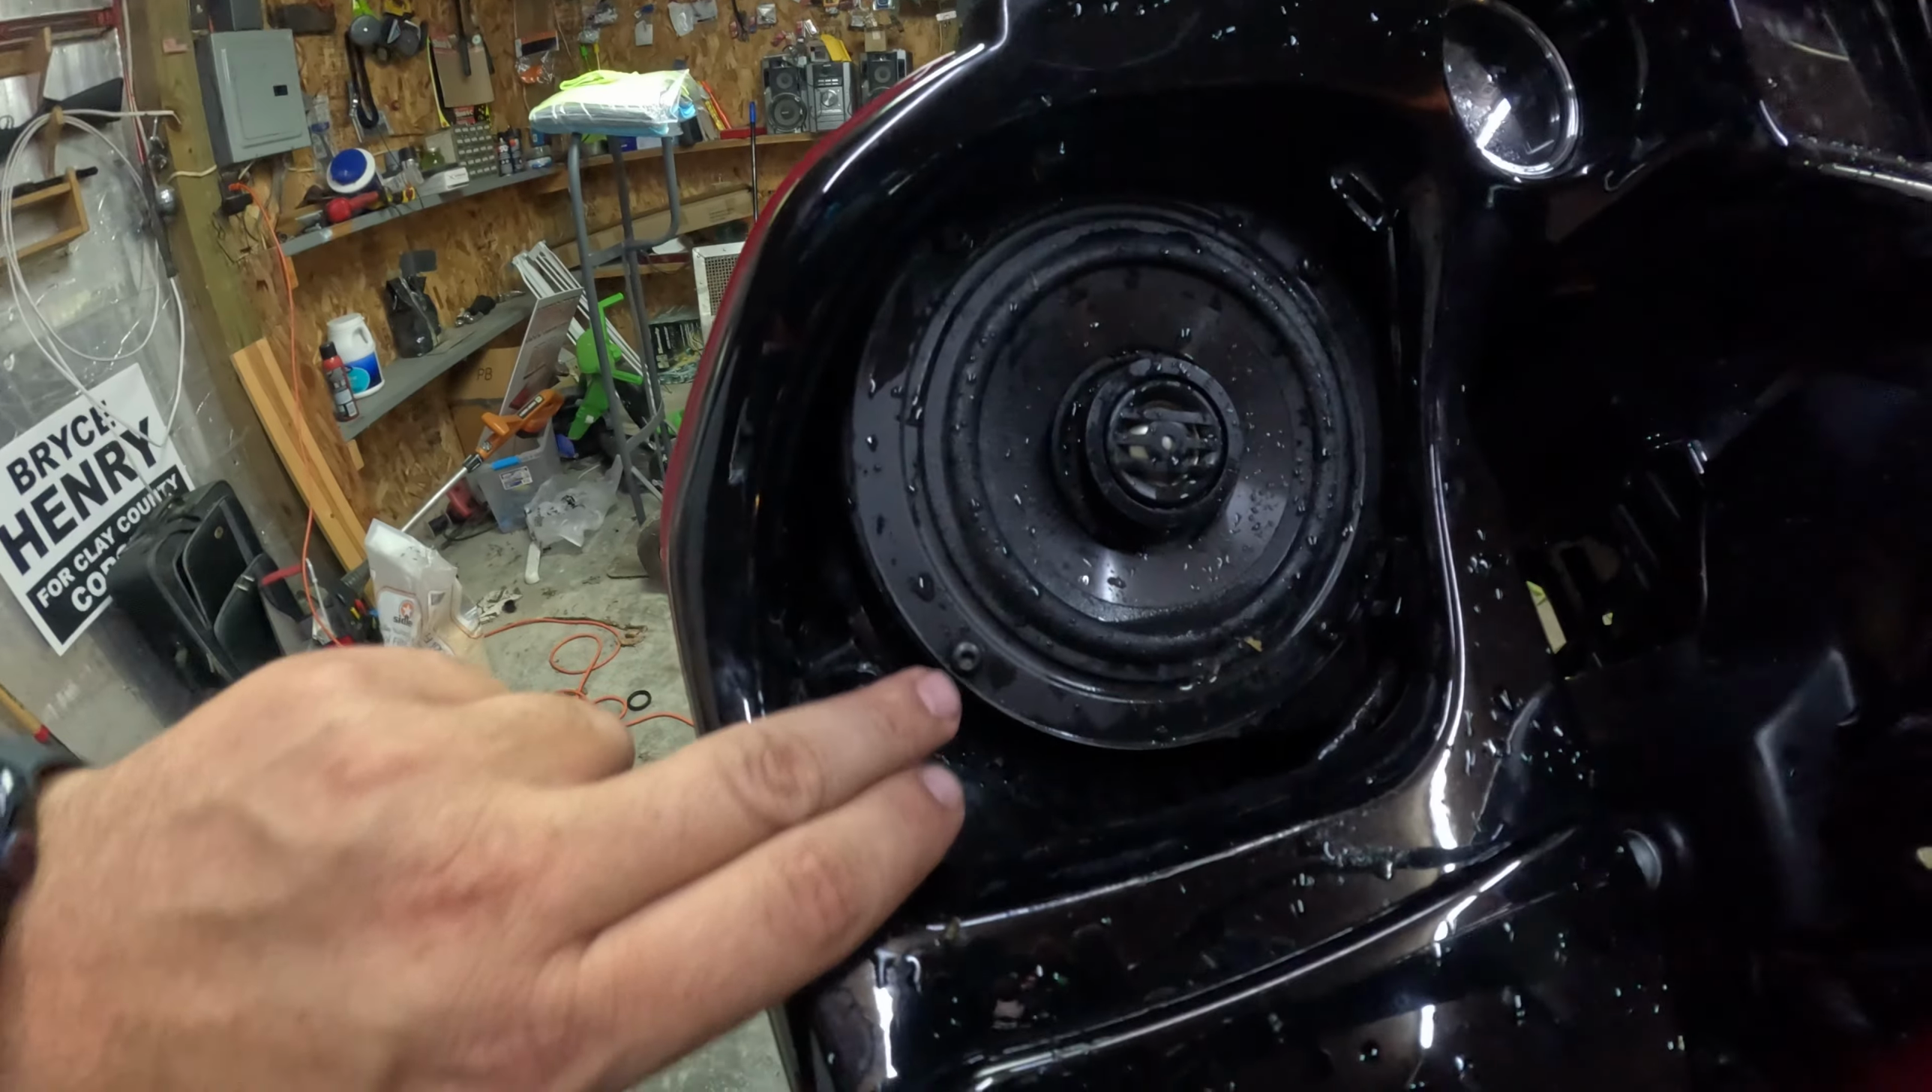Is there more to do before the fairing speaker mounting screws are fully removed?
Yes.